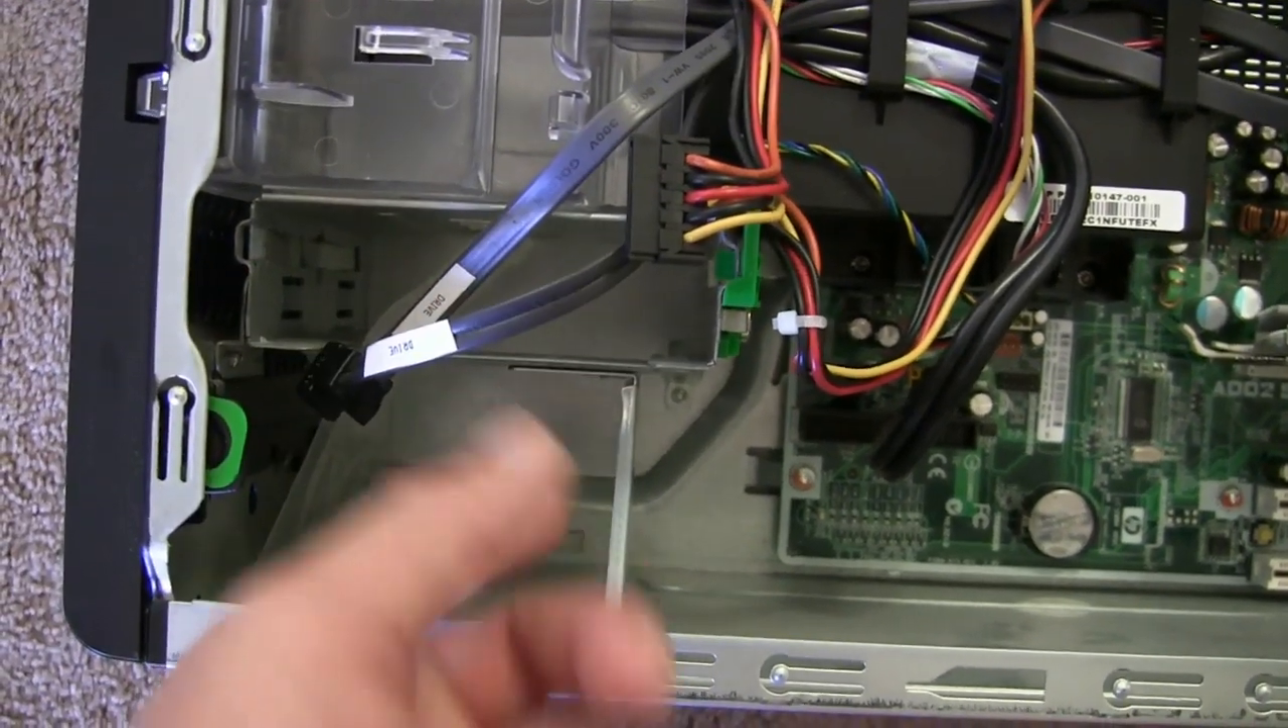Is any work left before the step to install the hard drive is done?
Yes.